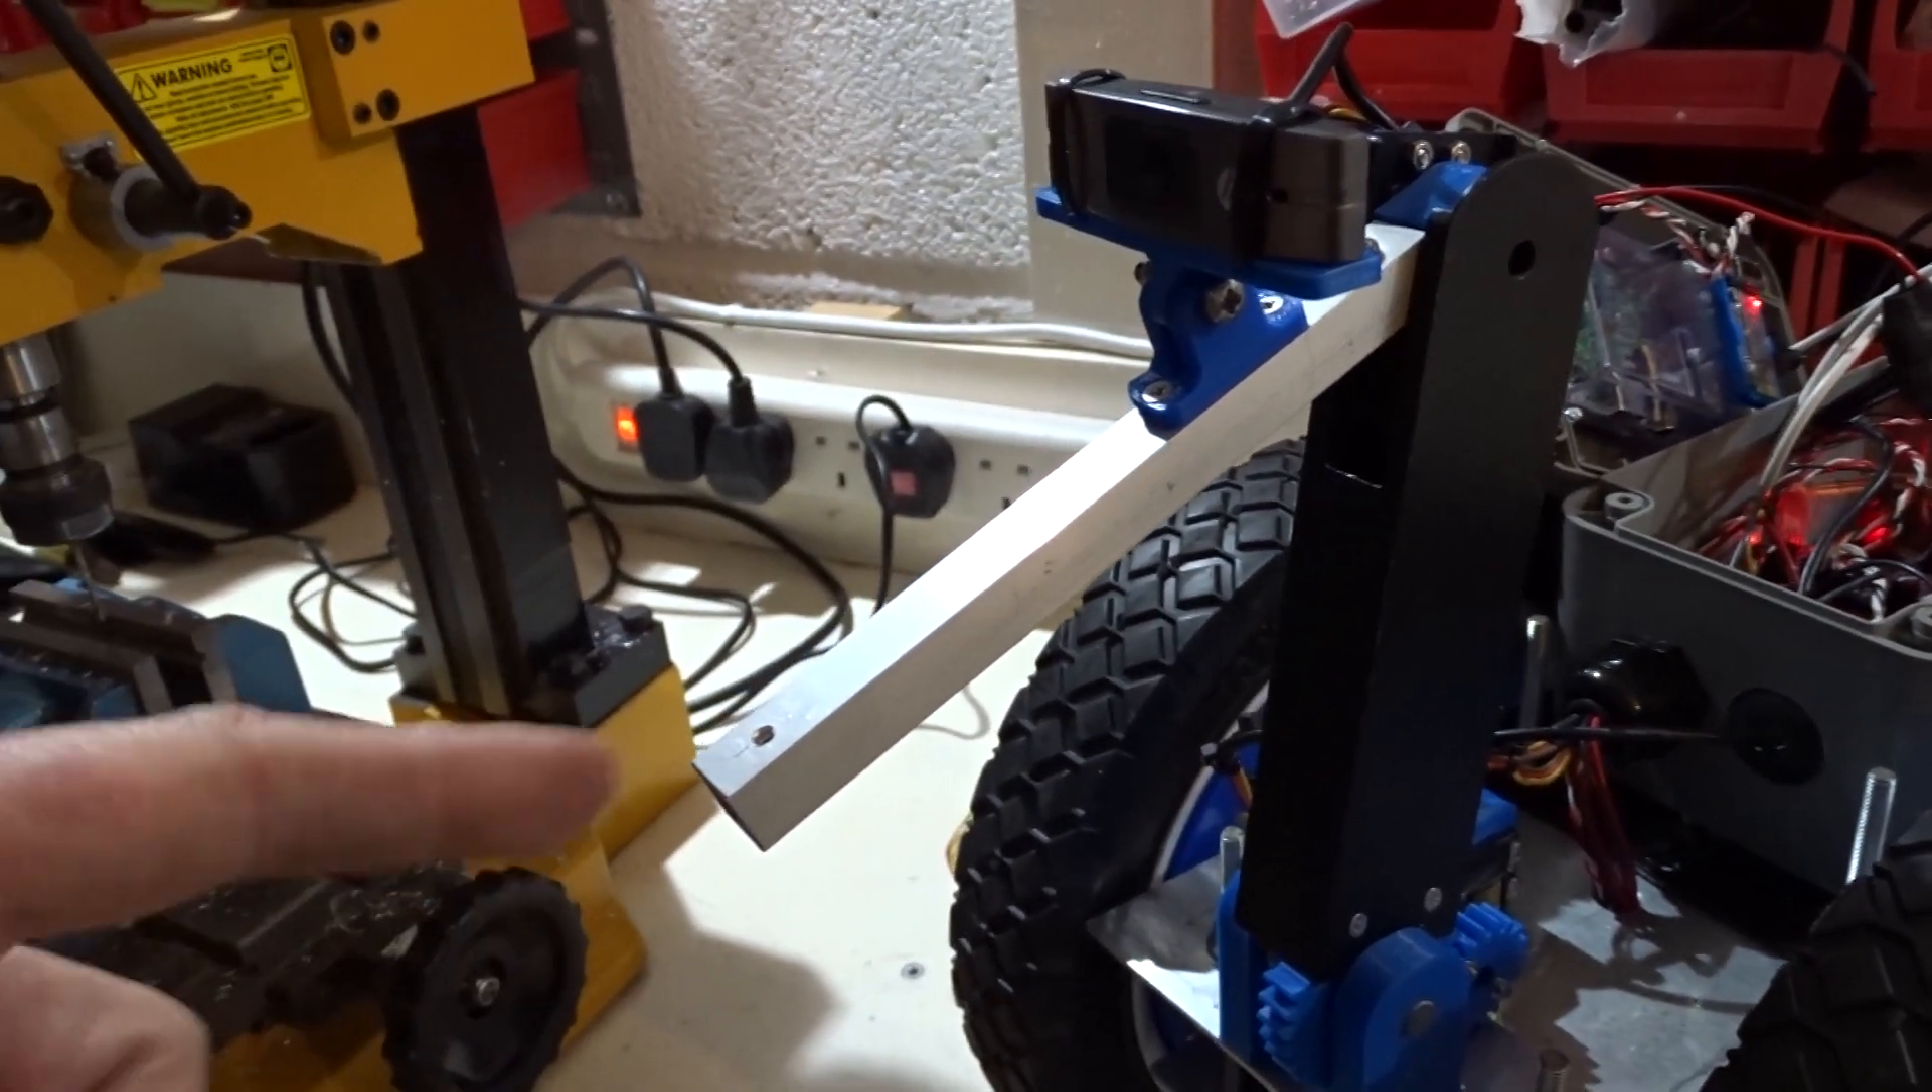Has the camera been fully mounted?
Yes.